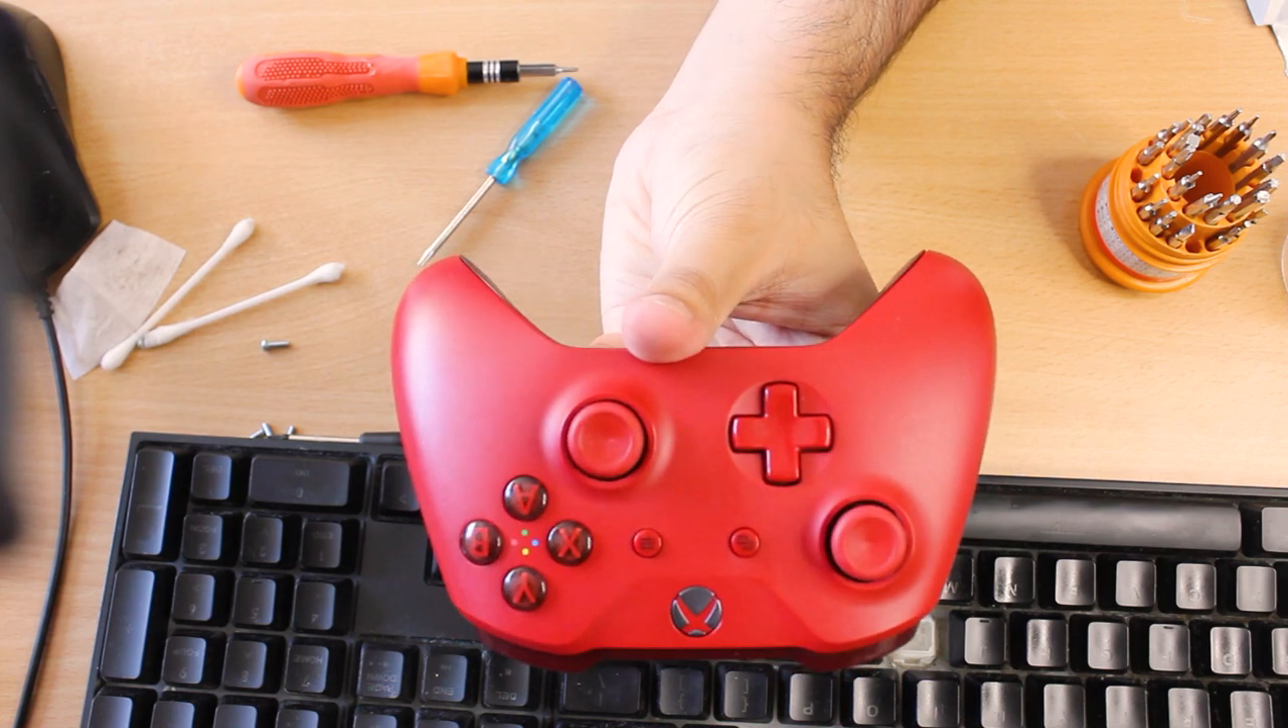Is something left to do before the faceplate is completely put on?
No.